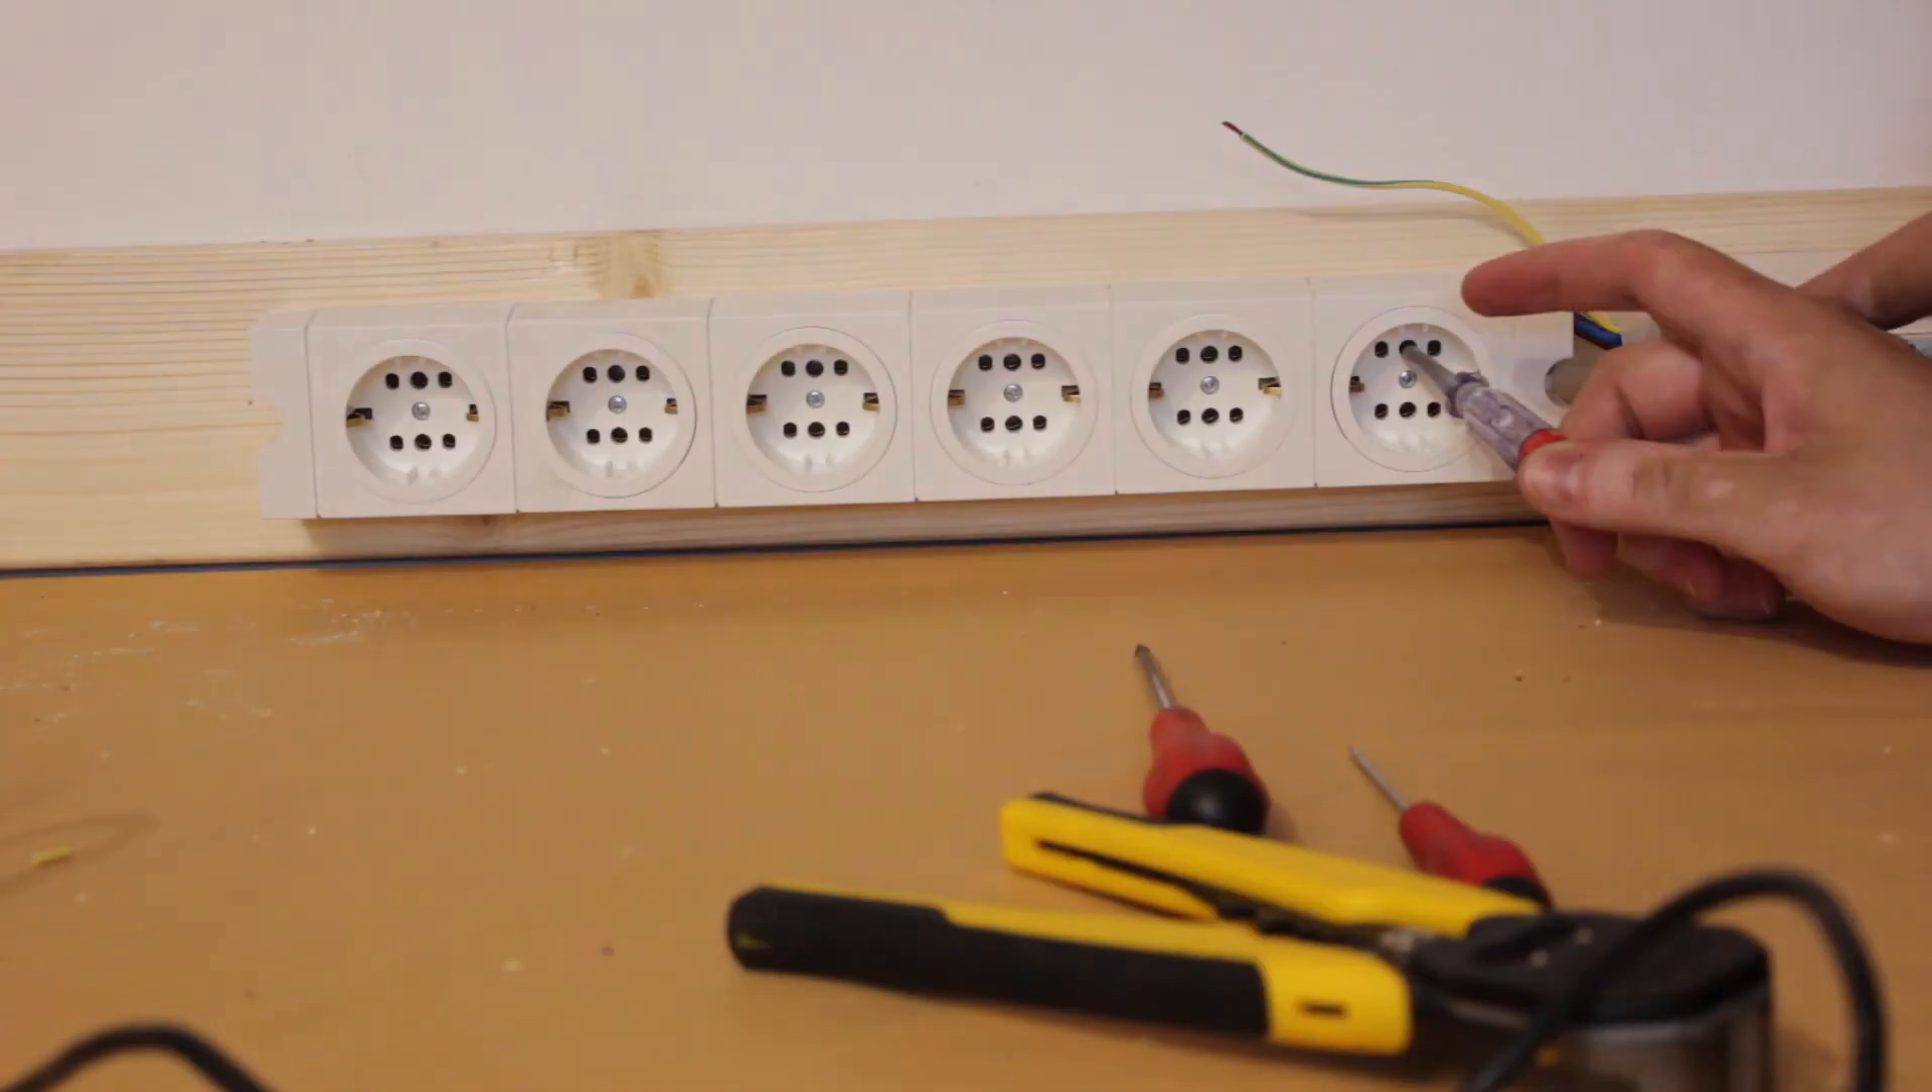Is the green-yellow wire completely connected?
No.